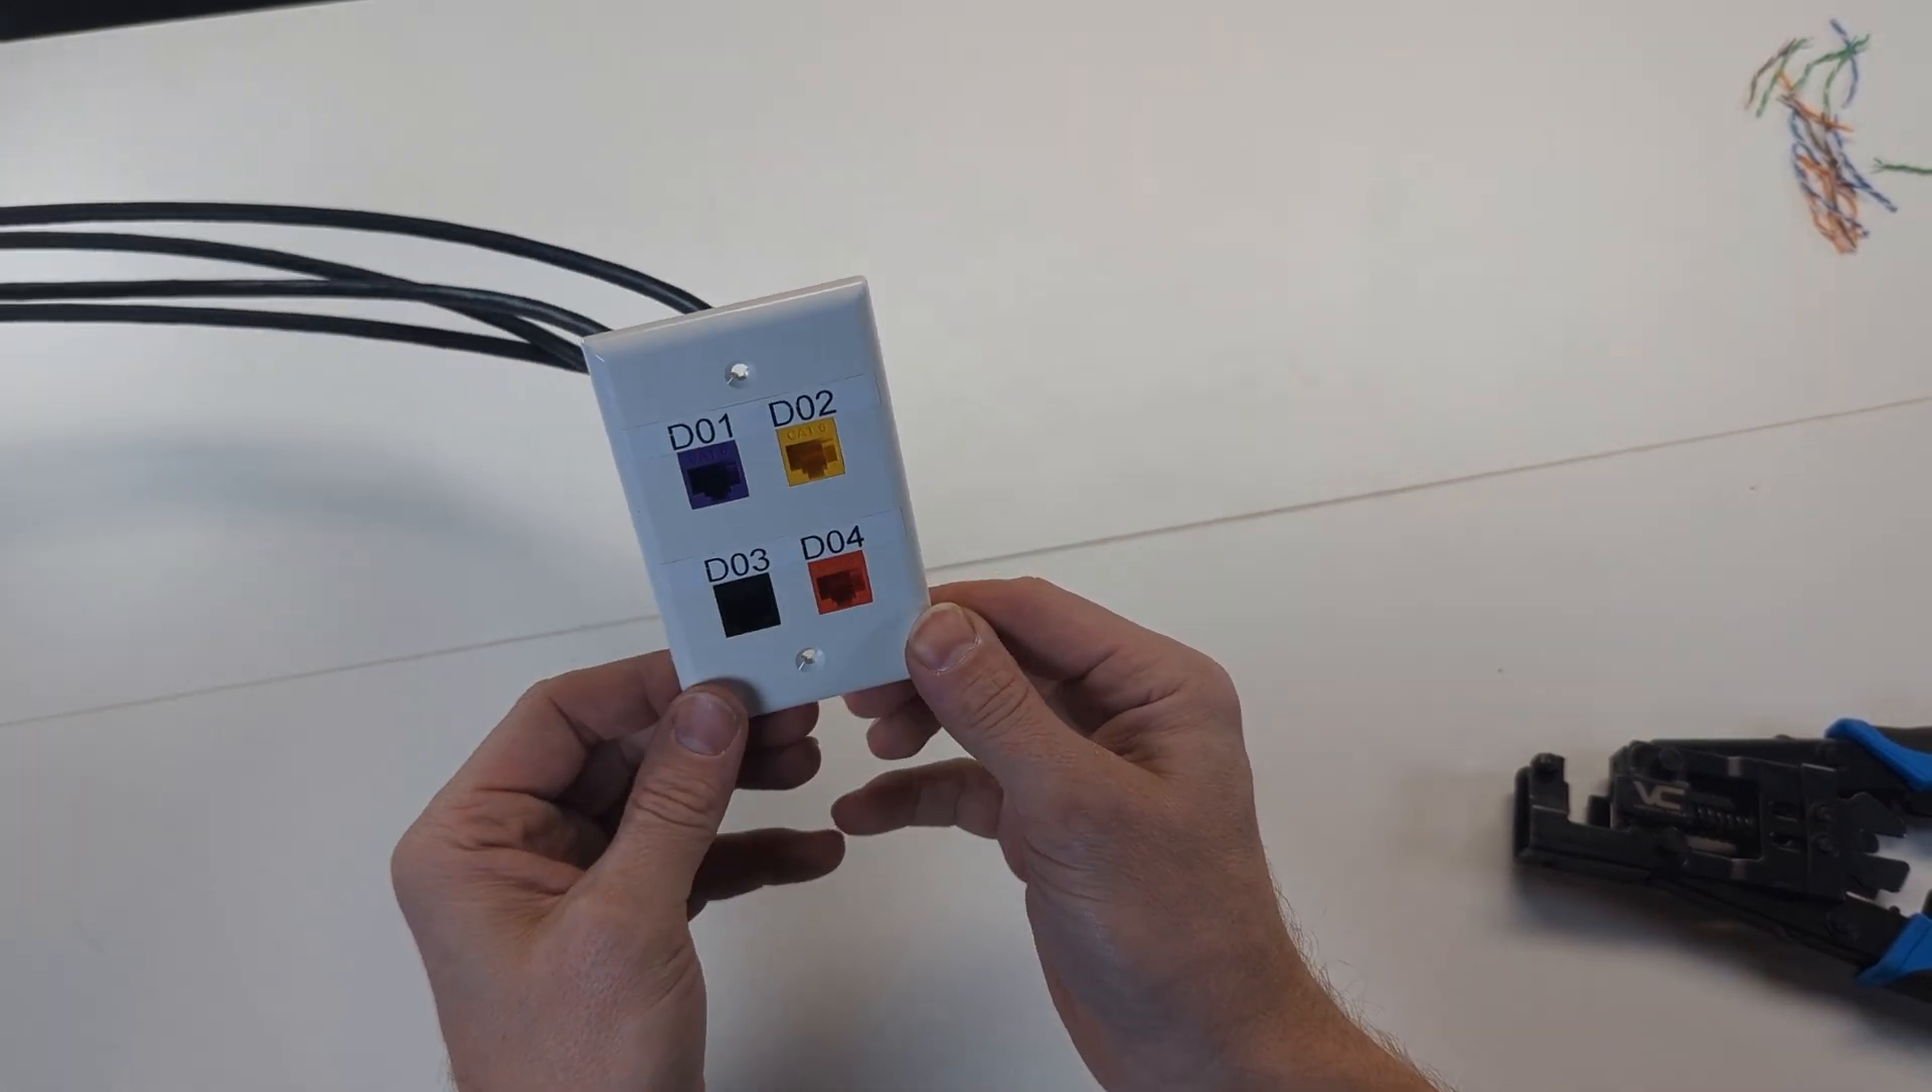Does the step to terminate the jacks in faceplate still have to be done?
No.